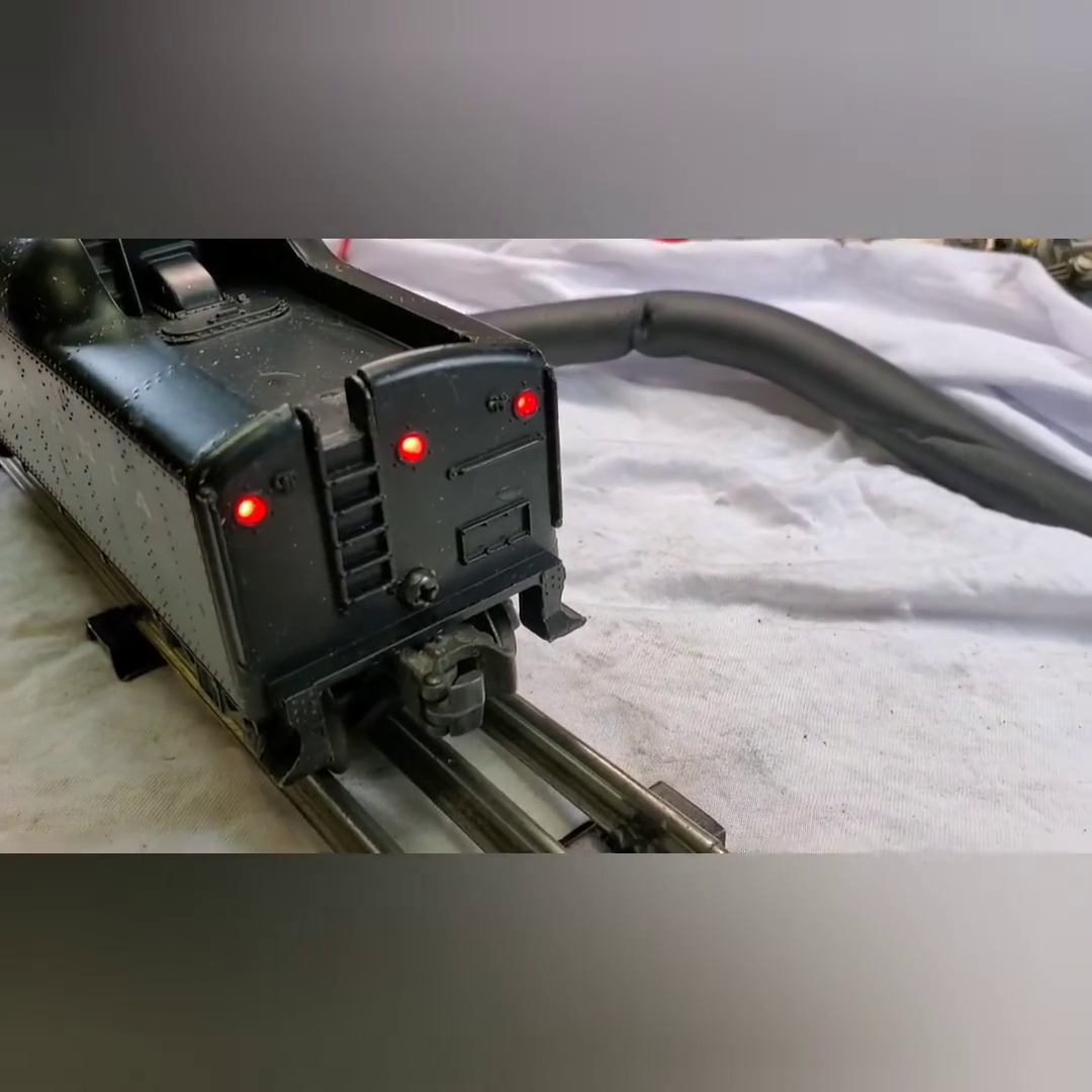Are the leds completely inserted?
Yes.